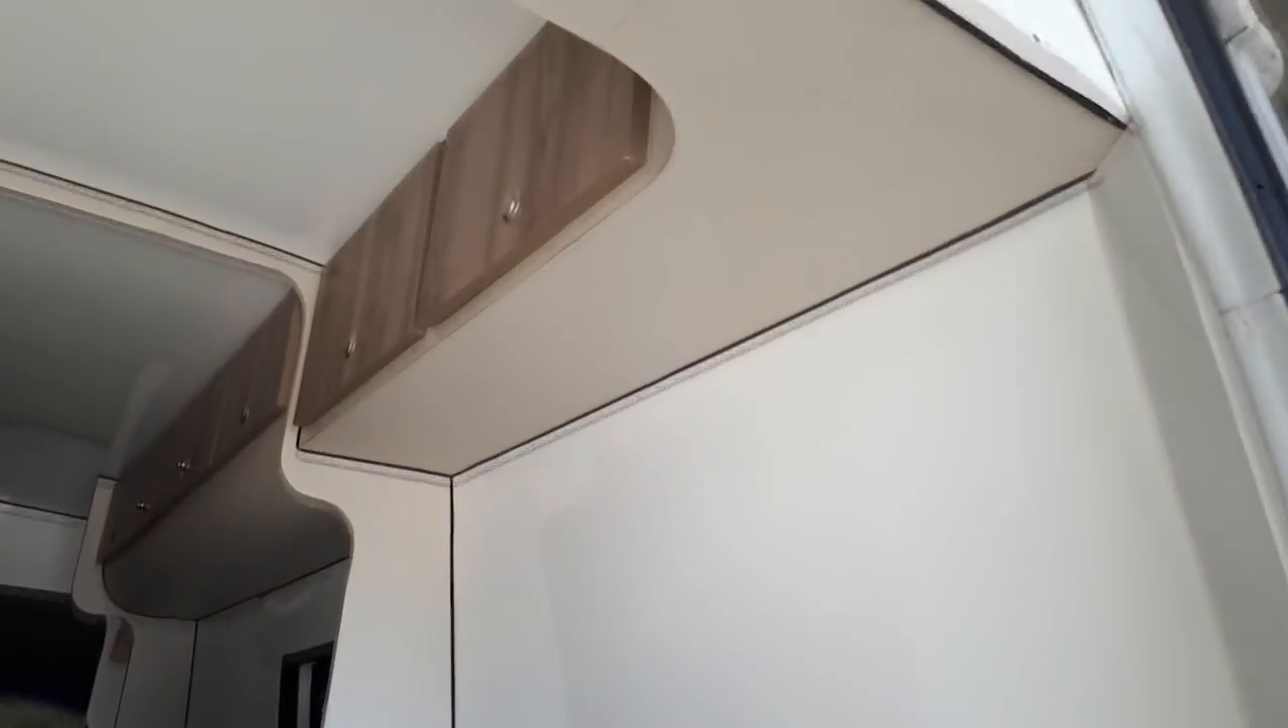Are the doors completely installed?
Yes.